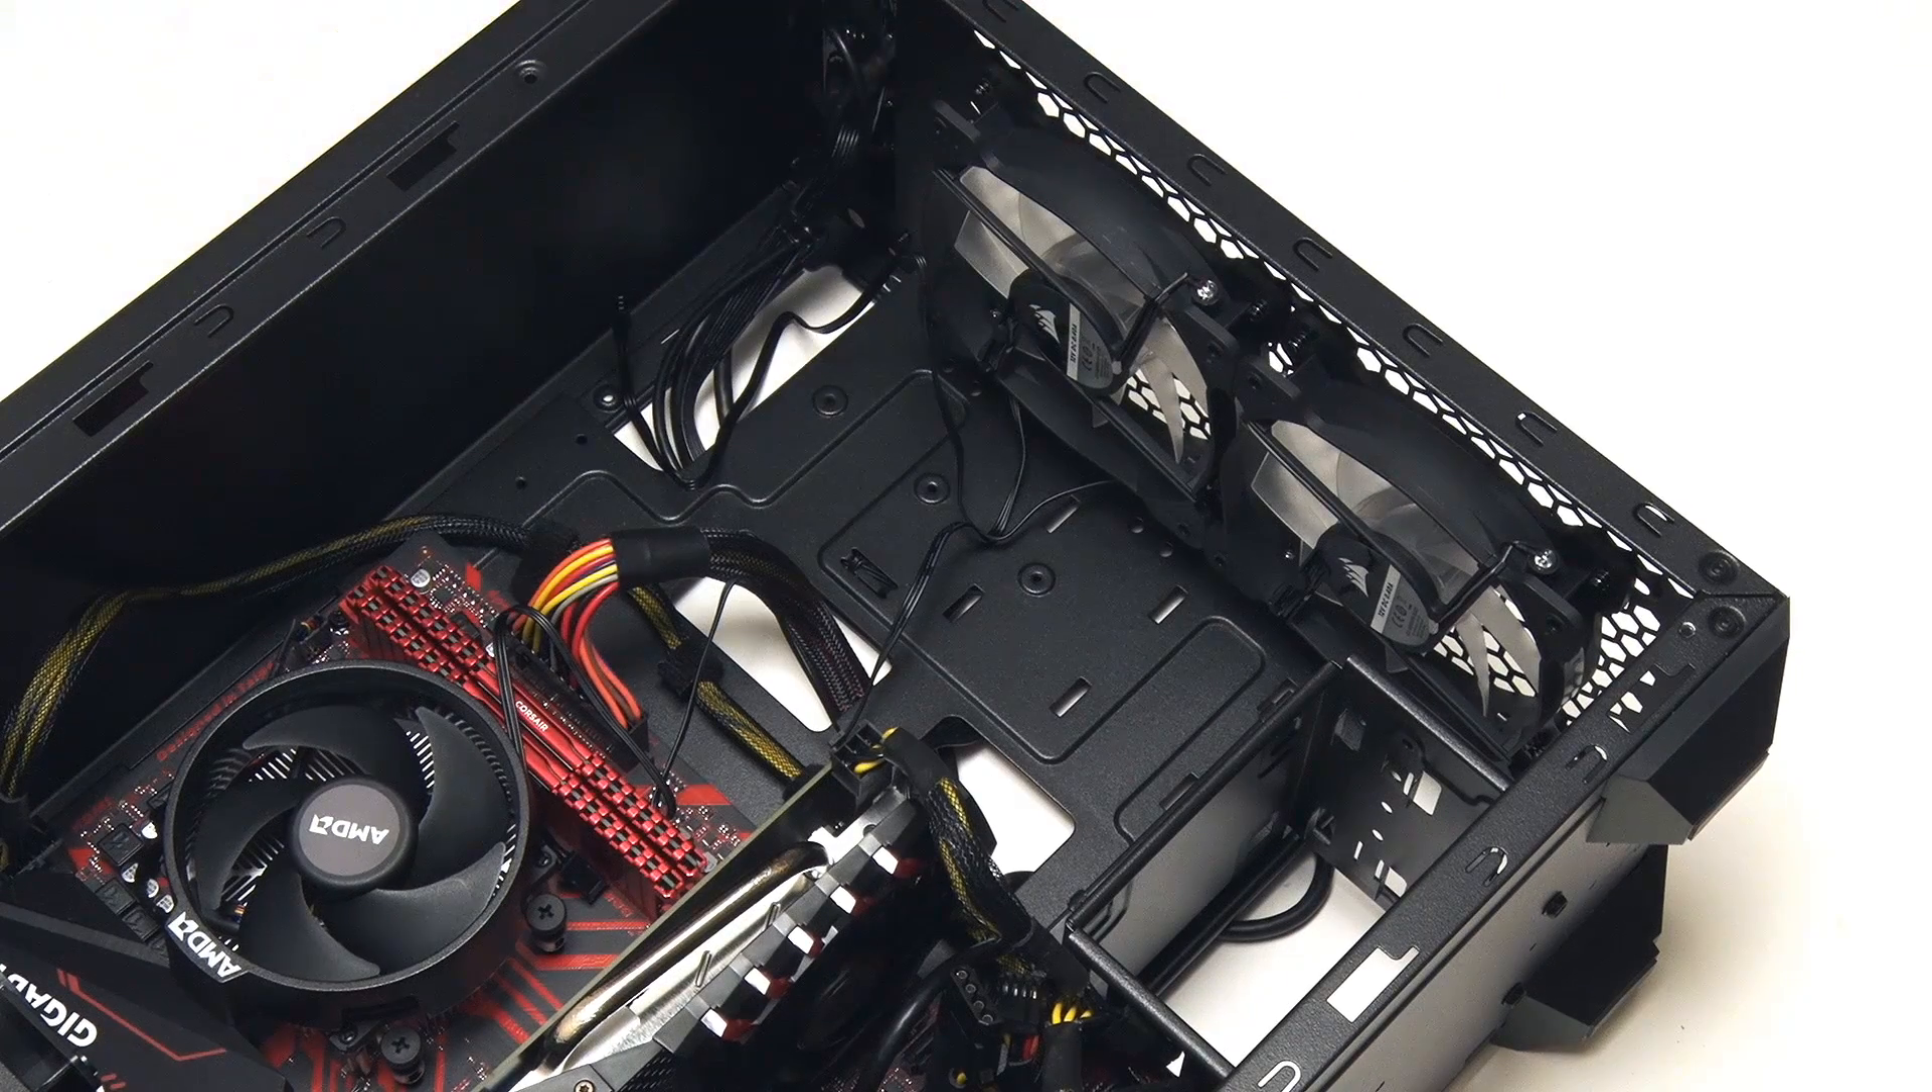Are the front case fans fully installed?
Yes.